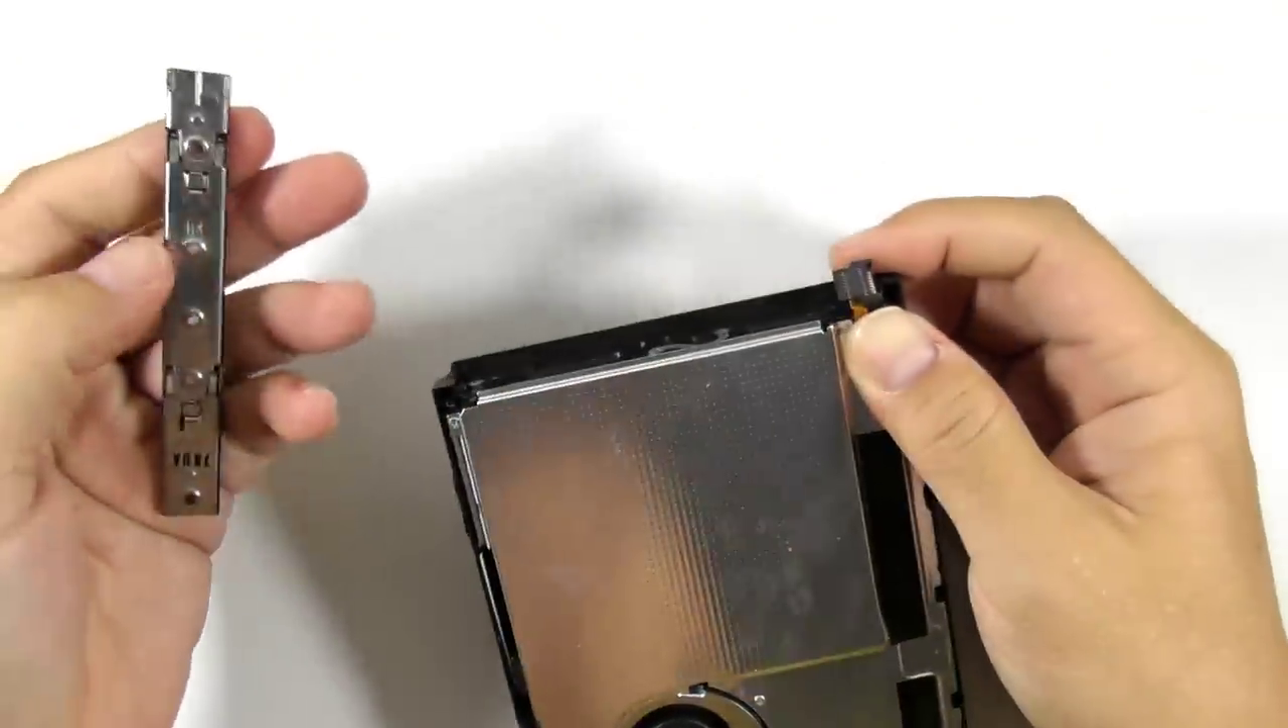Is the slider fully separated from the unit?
Yes.